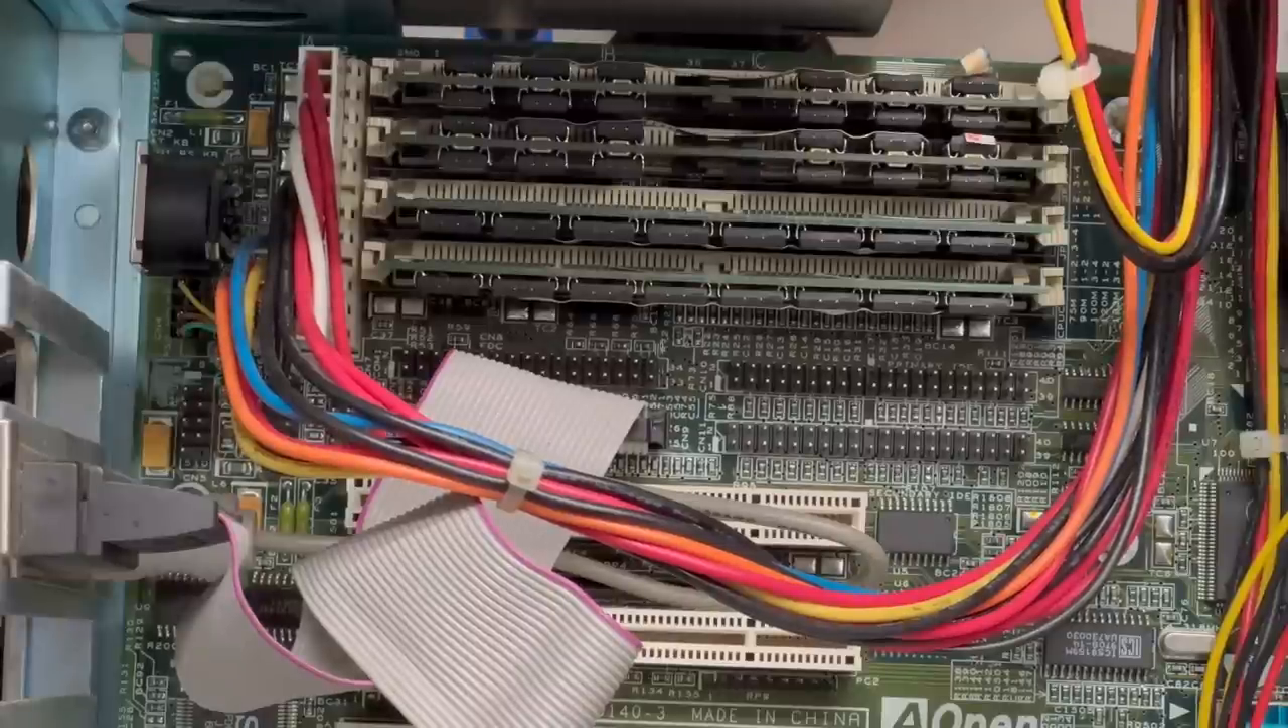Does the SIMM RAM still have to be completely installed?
No.